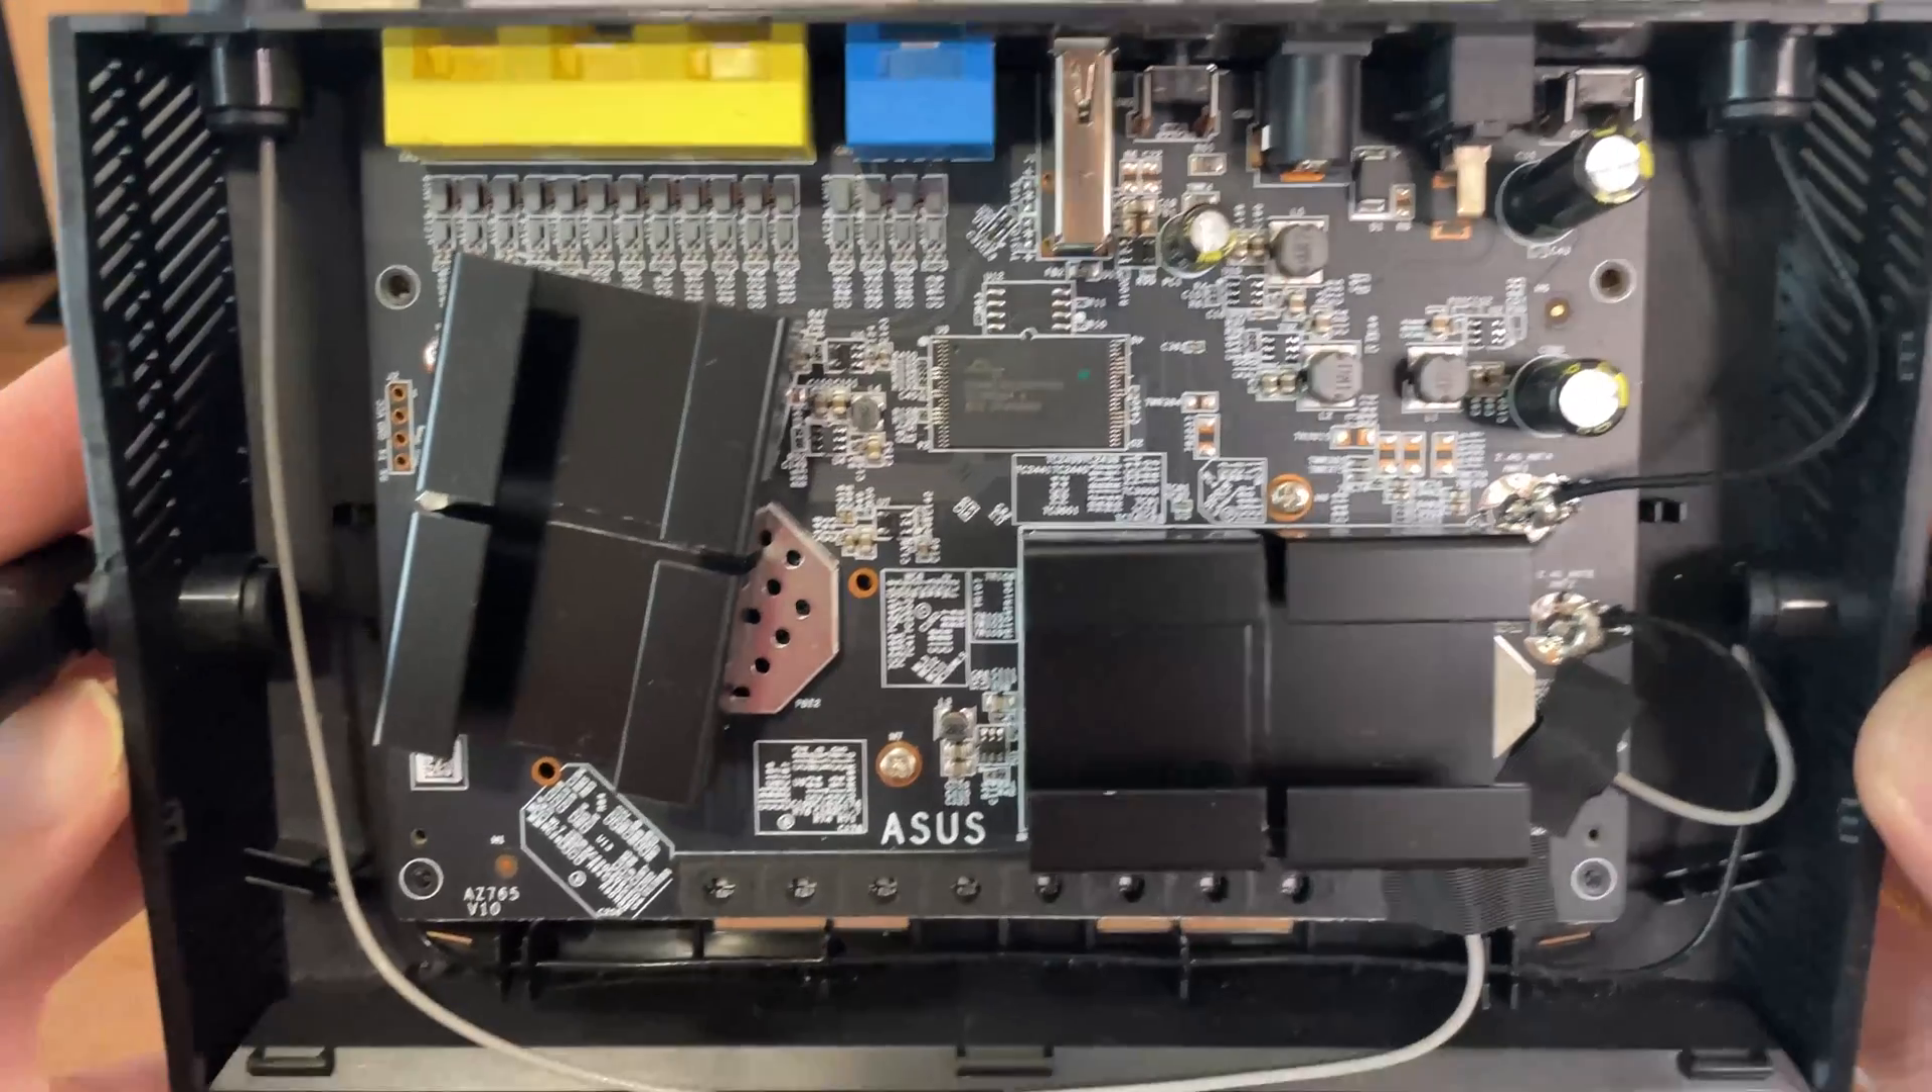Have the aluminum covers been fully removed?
No.